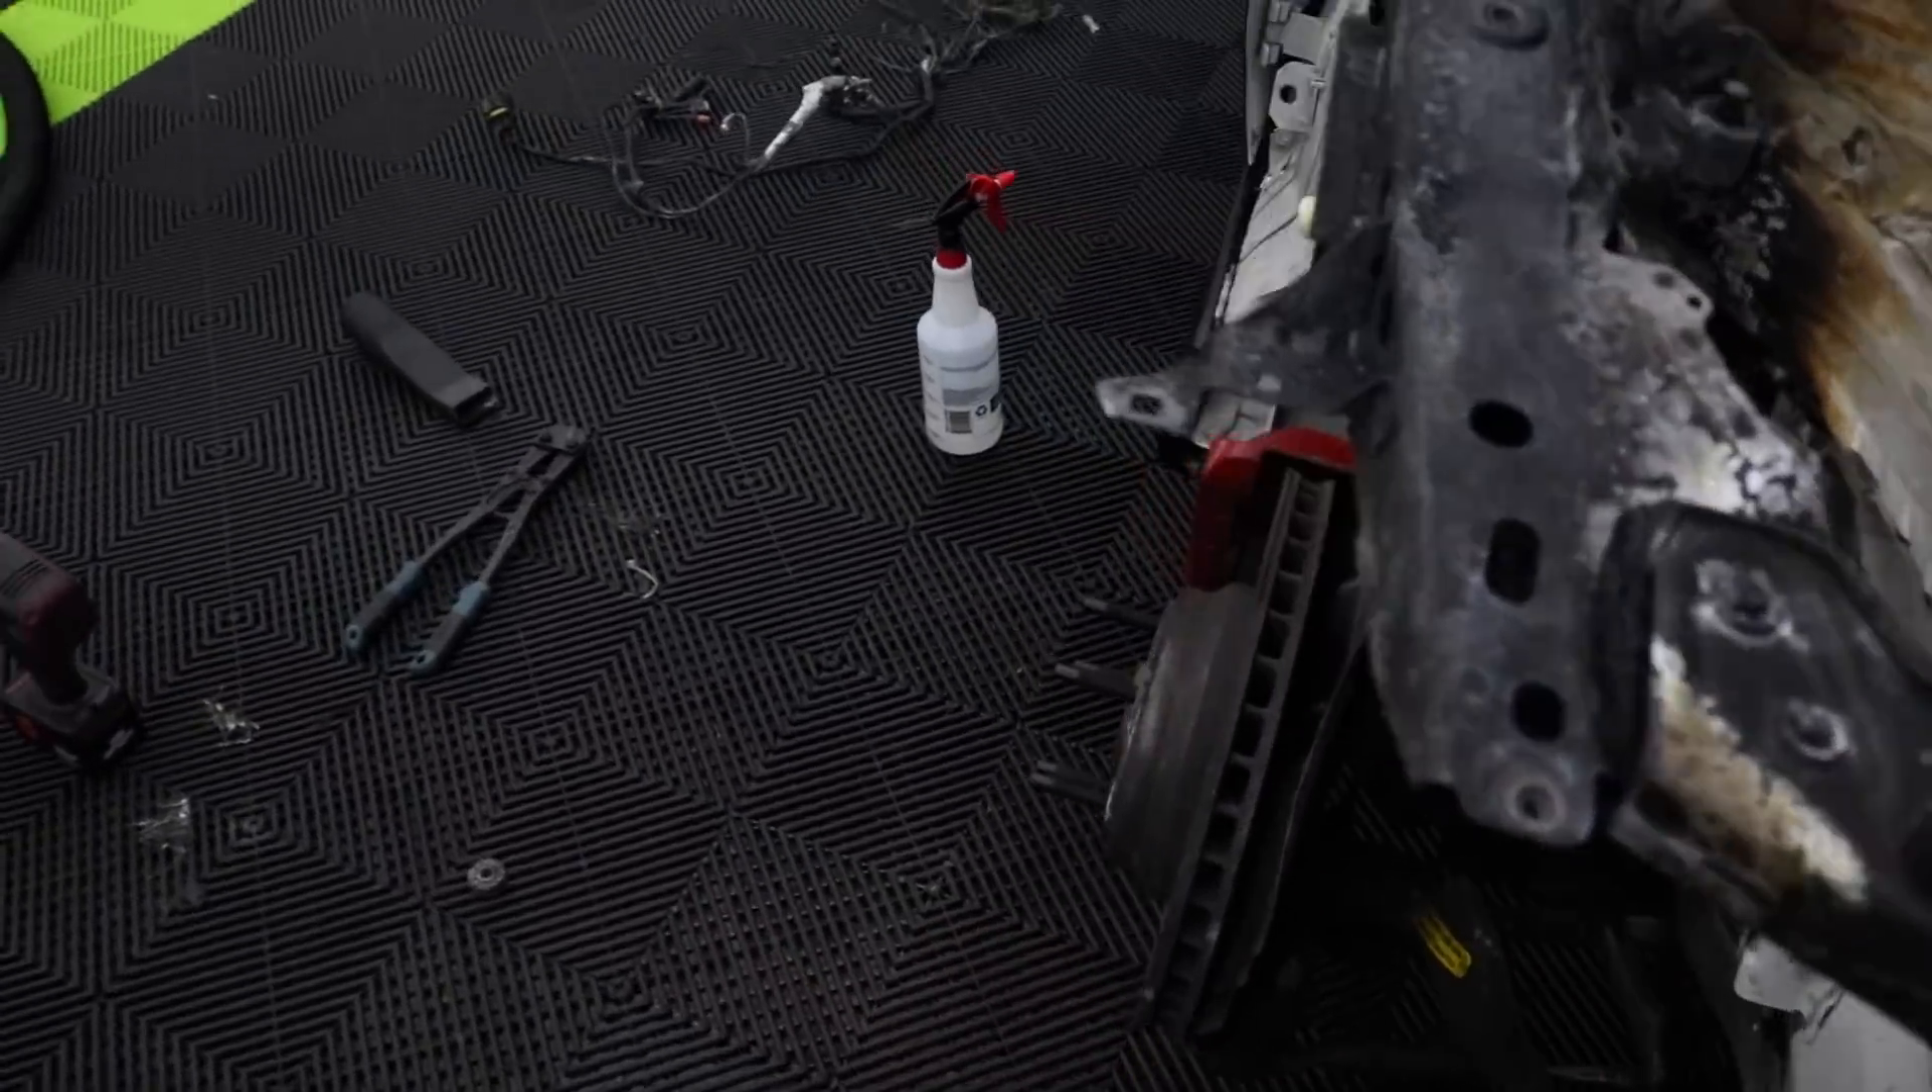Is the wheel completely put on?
No.